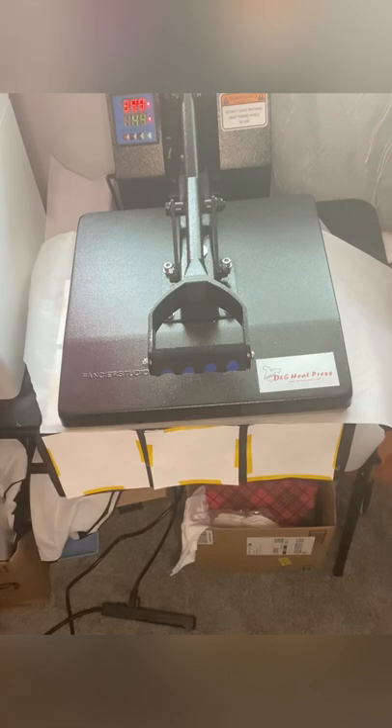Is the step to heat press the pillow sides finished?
No.